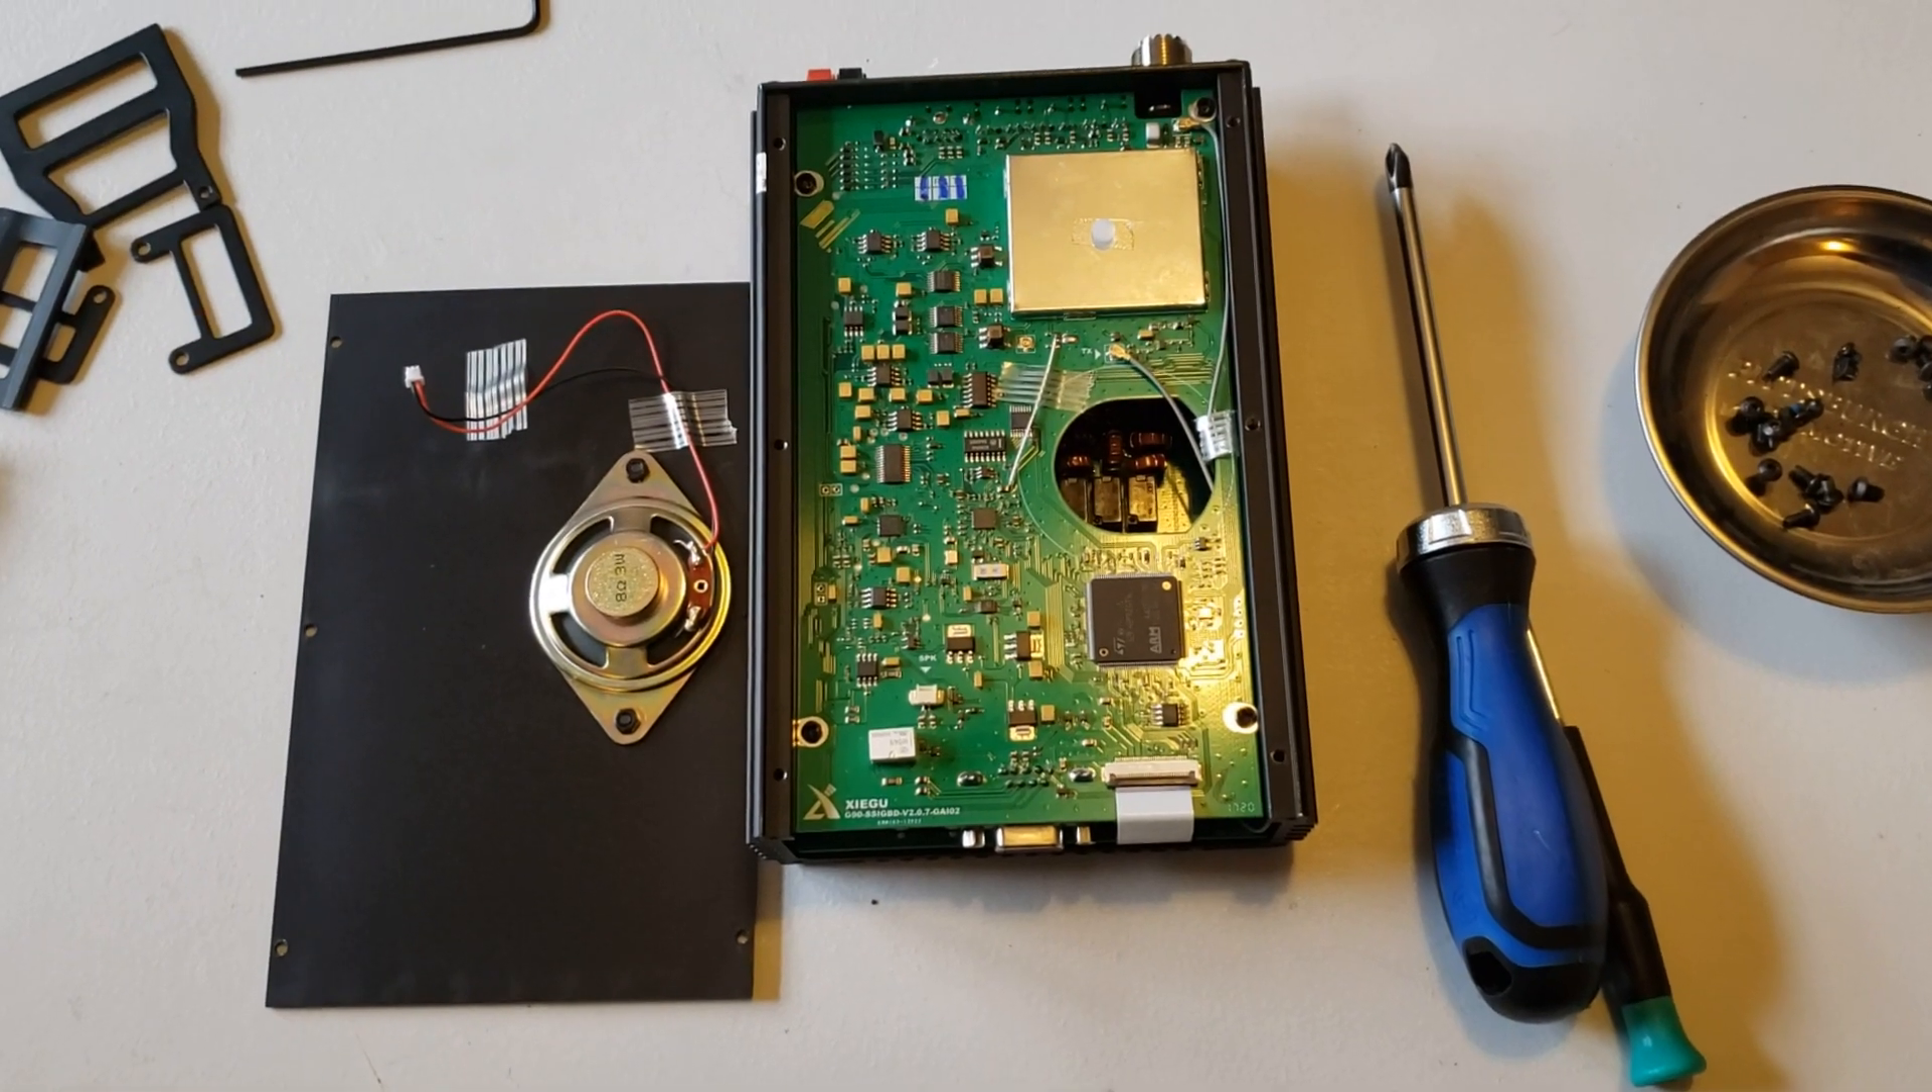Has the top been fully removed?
Yes.